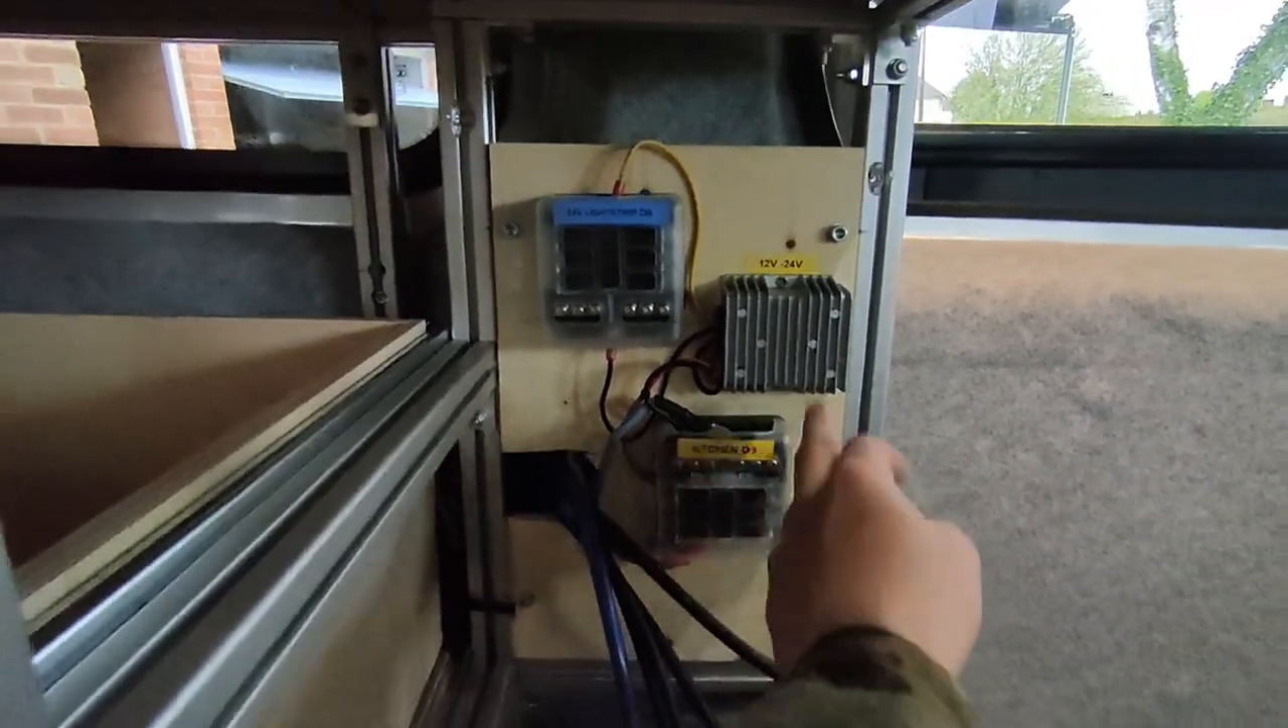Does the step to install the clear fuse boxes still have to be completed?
No.